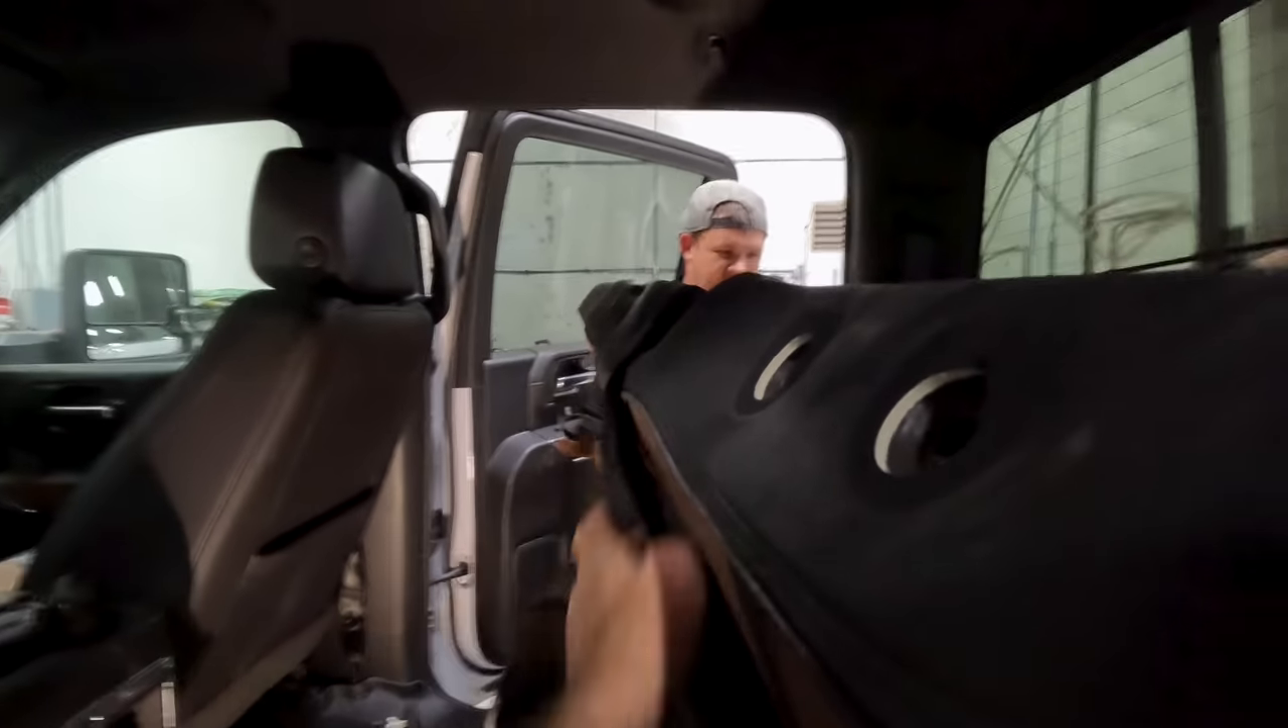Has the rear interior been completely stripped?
No.